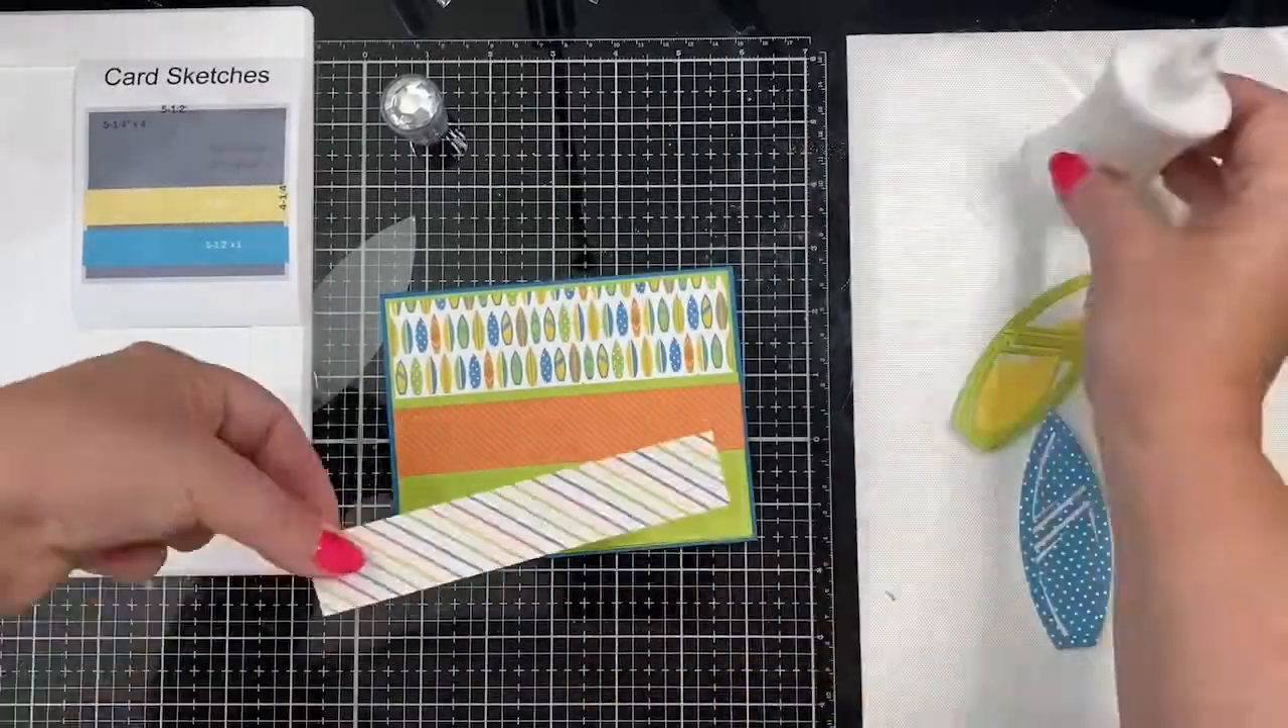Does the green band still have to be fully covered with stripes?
Yes.